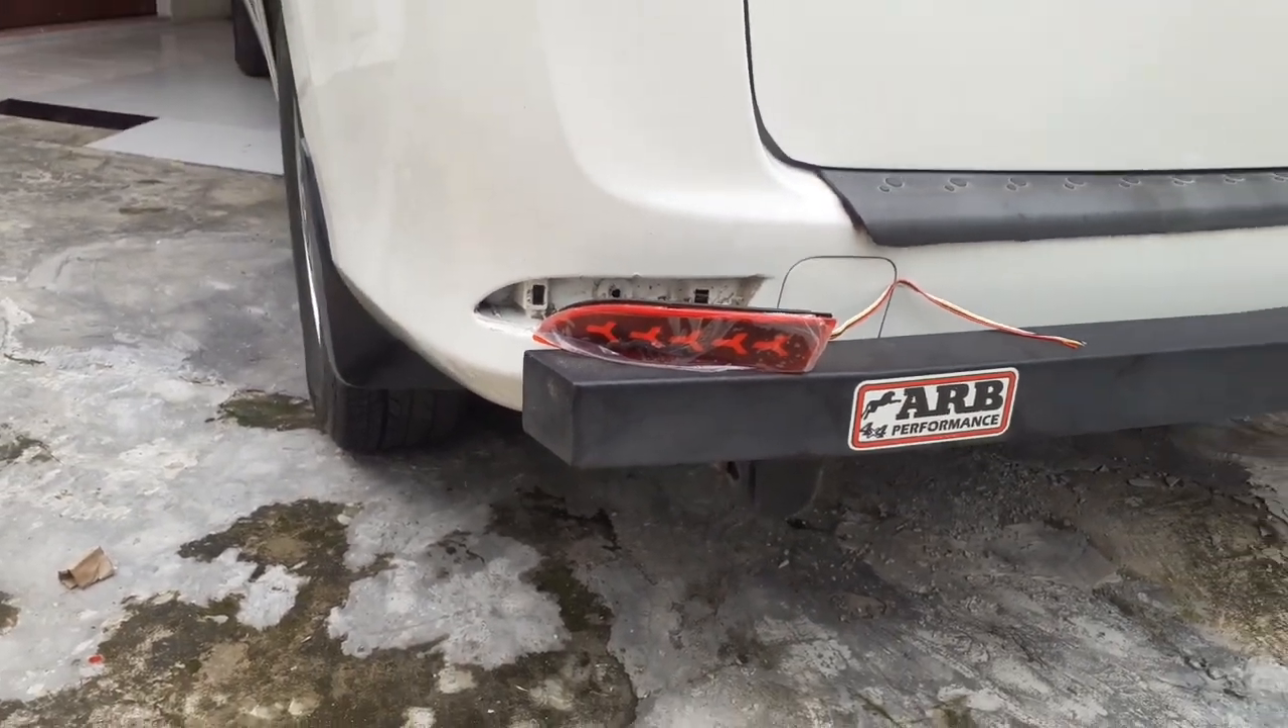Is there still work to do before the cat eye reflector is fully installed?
Yes.